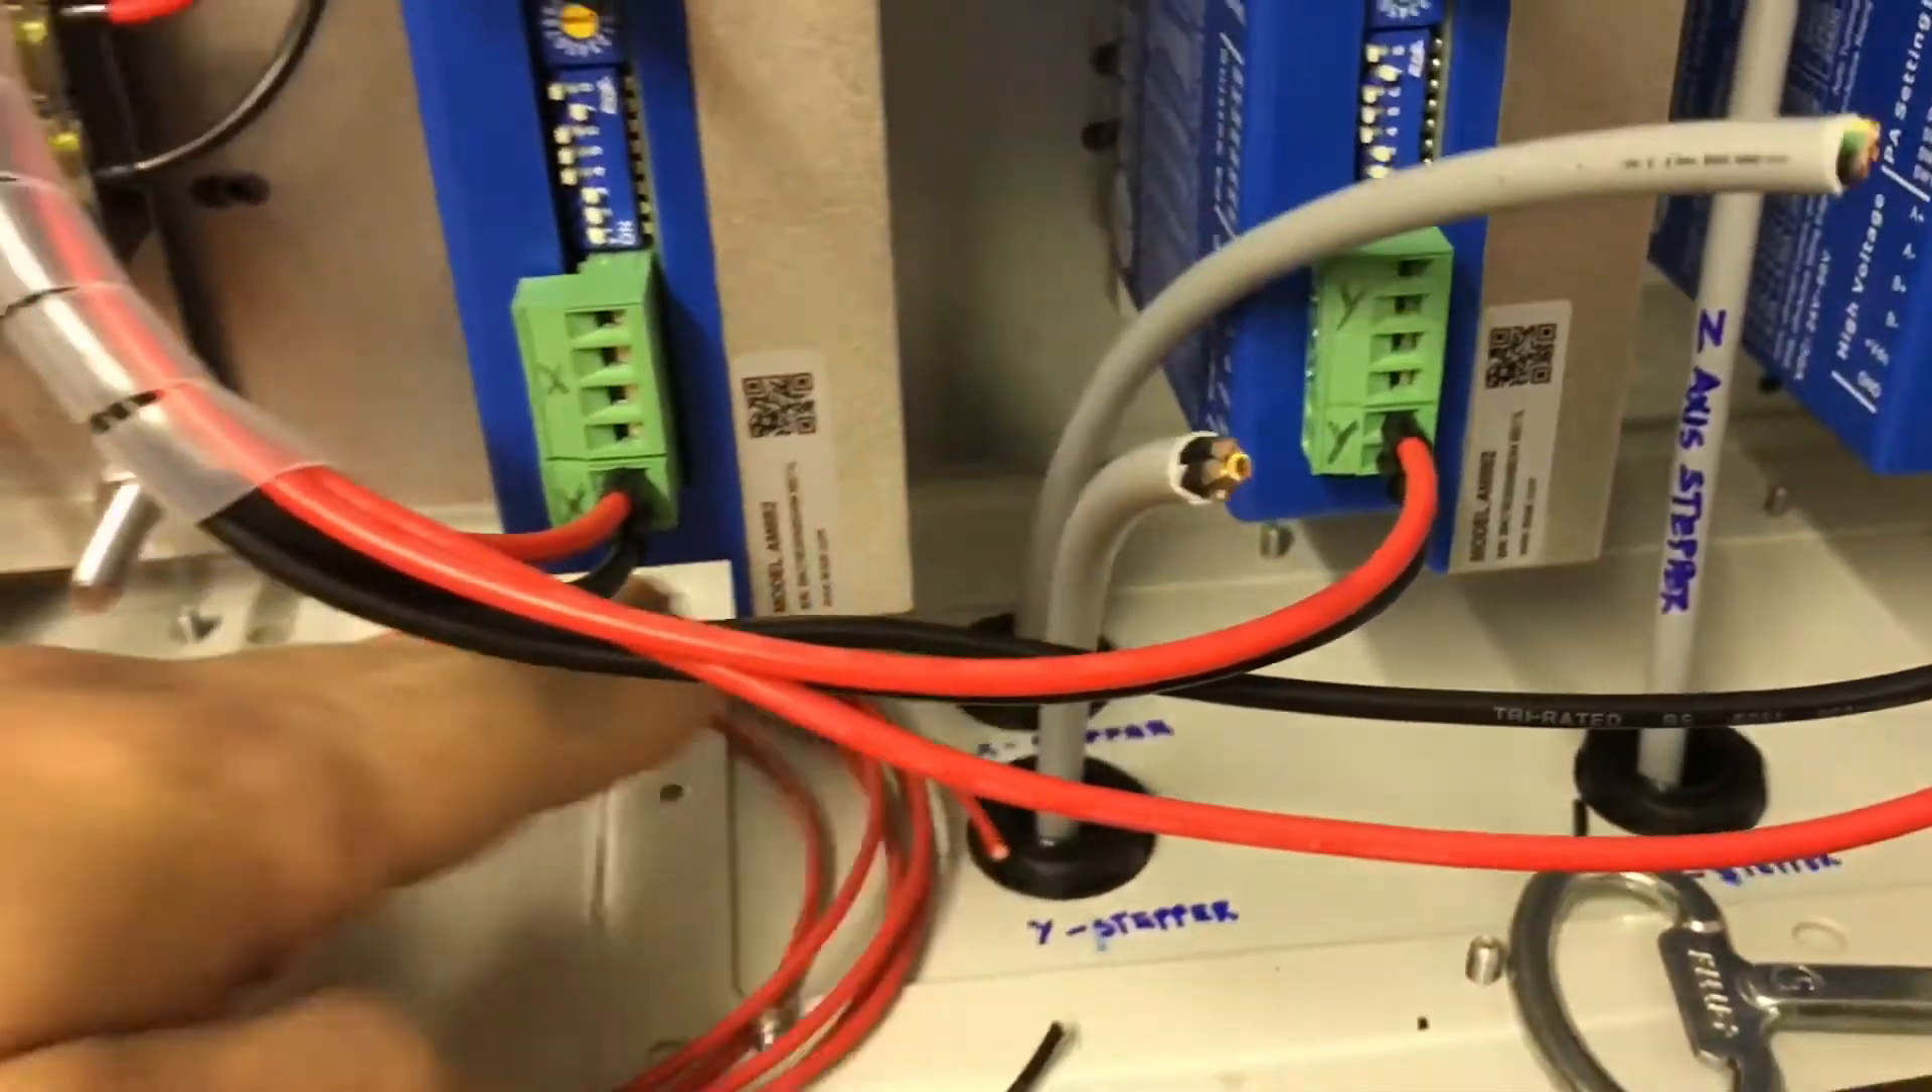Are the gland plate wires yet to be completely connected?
Yes.